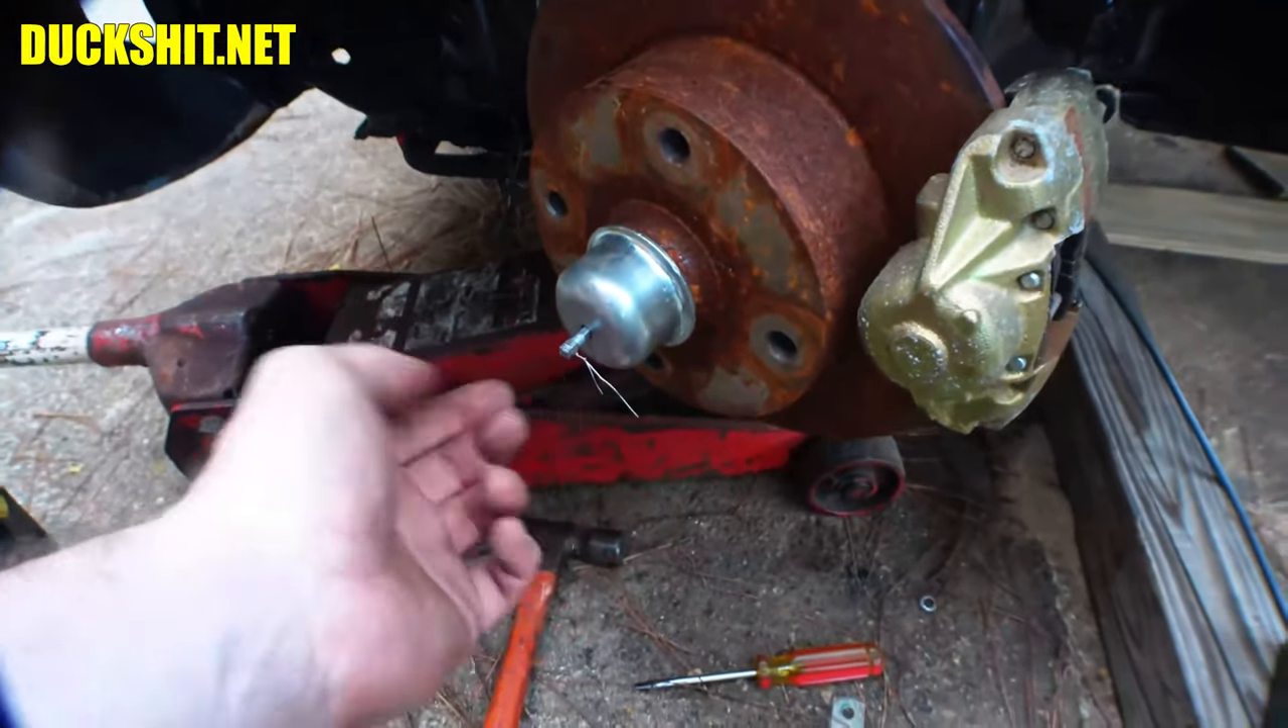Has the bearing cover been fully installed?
Yes.